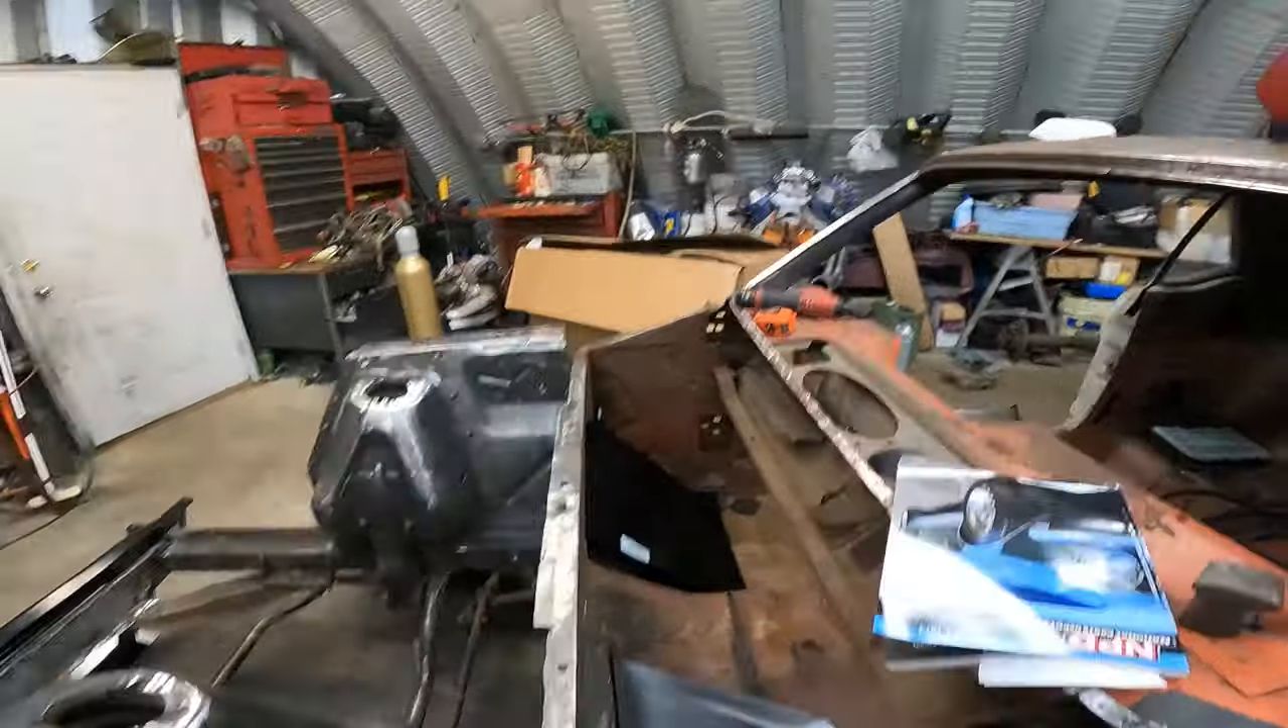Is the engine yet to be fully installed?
Yes.